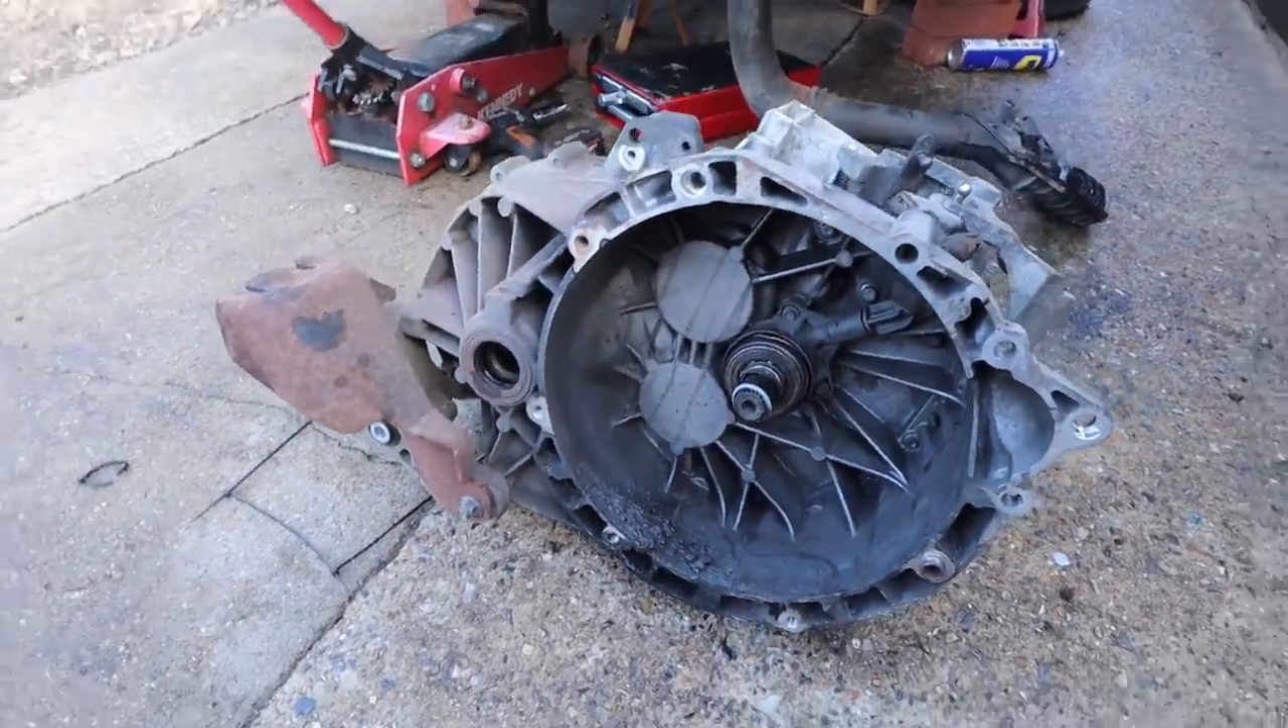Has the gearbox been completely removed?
Yes.